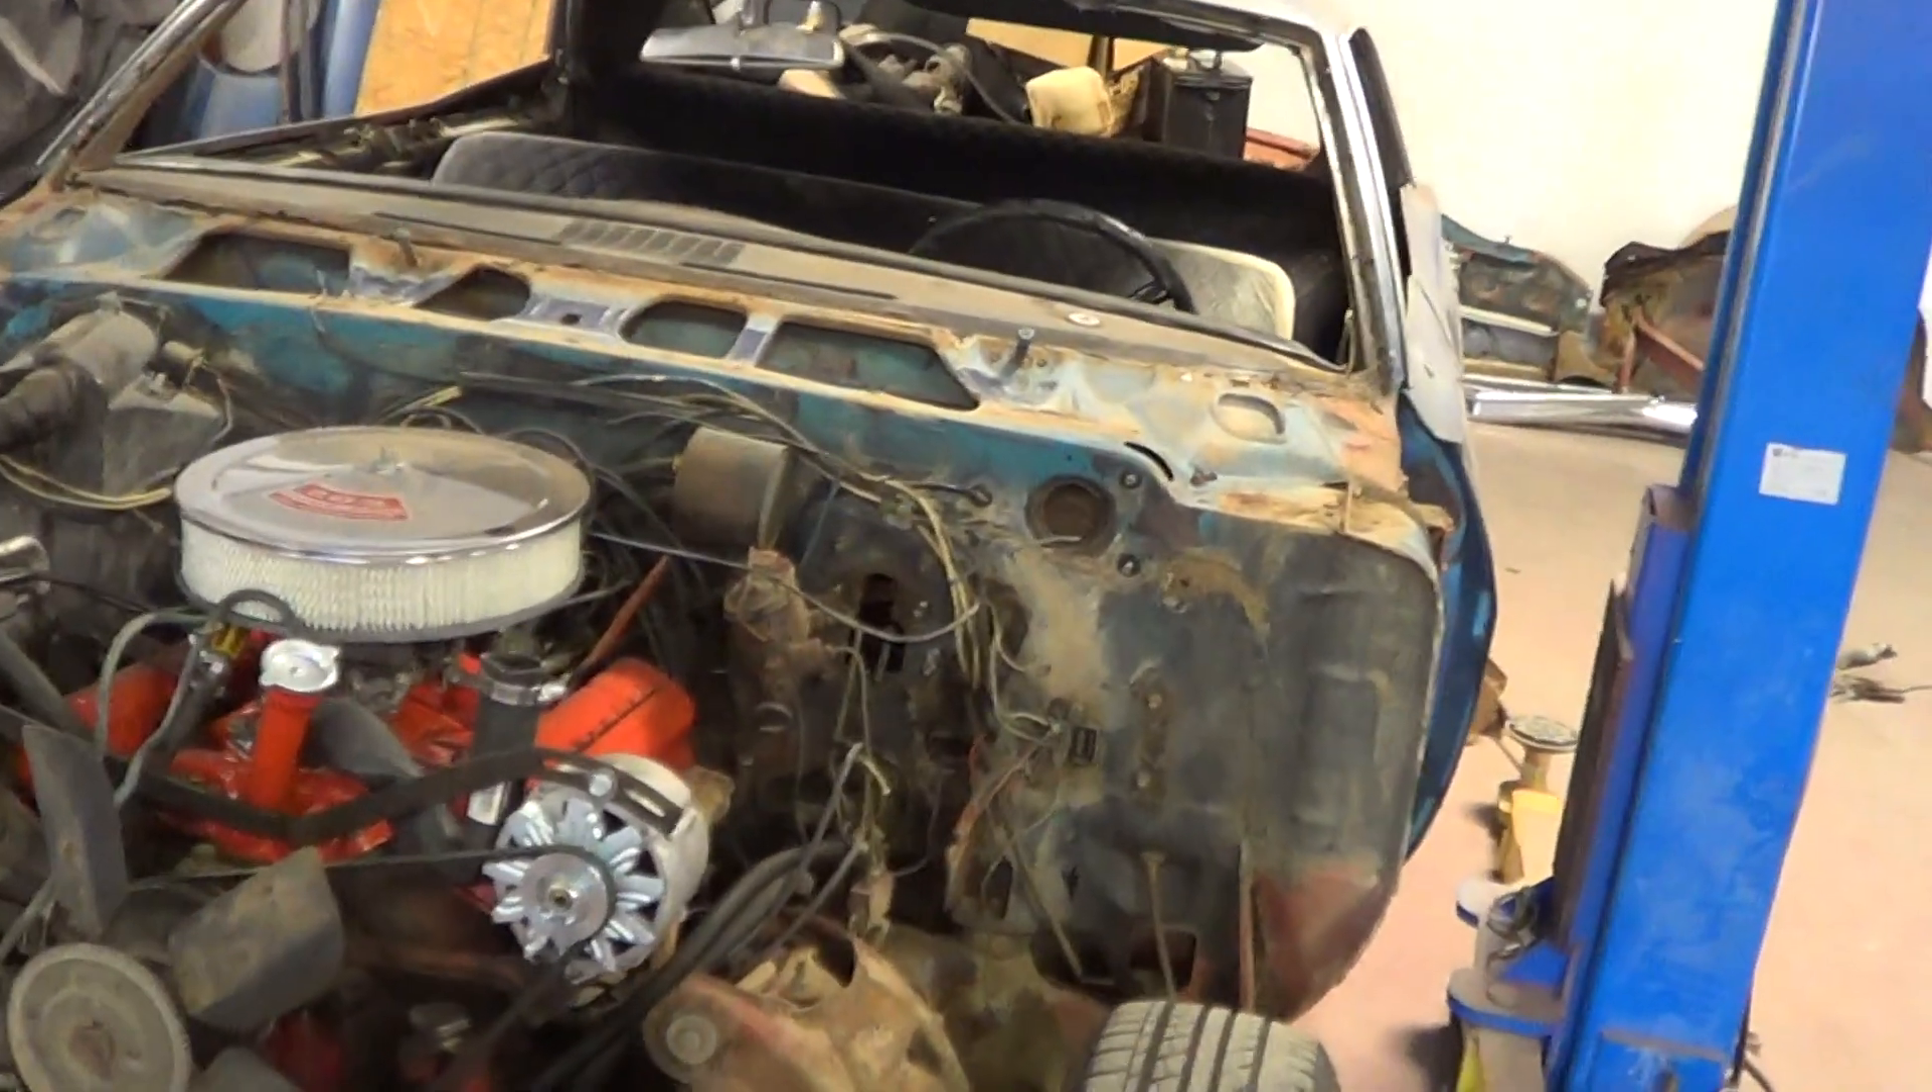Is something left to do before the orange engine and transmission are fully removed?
Yes.